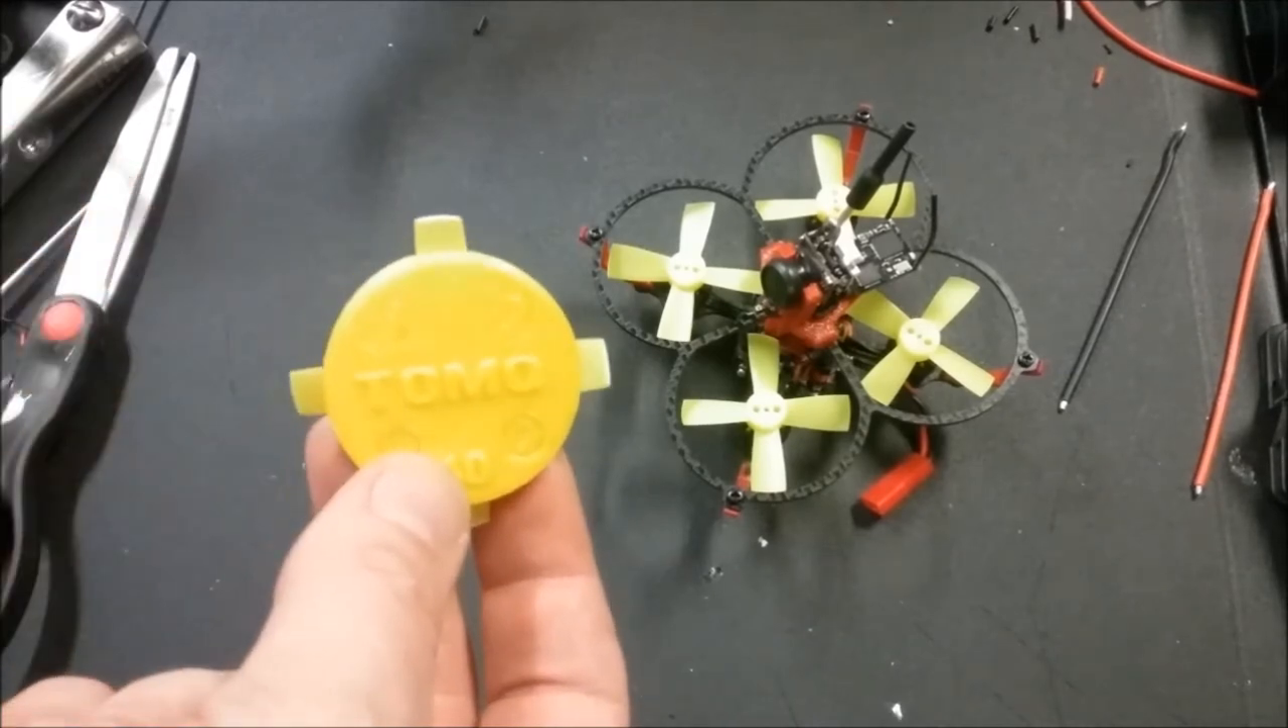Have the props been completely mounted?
Yes.